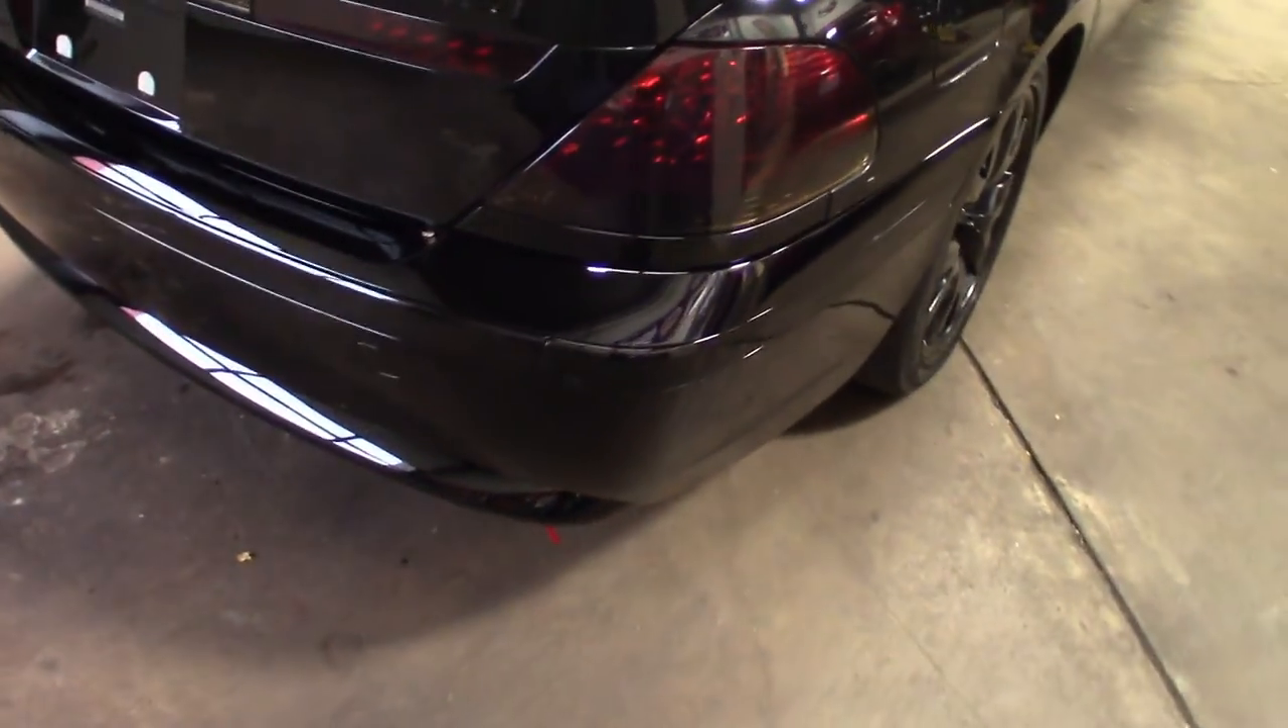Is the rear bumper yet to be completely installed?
No.